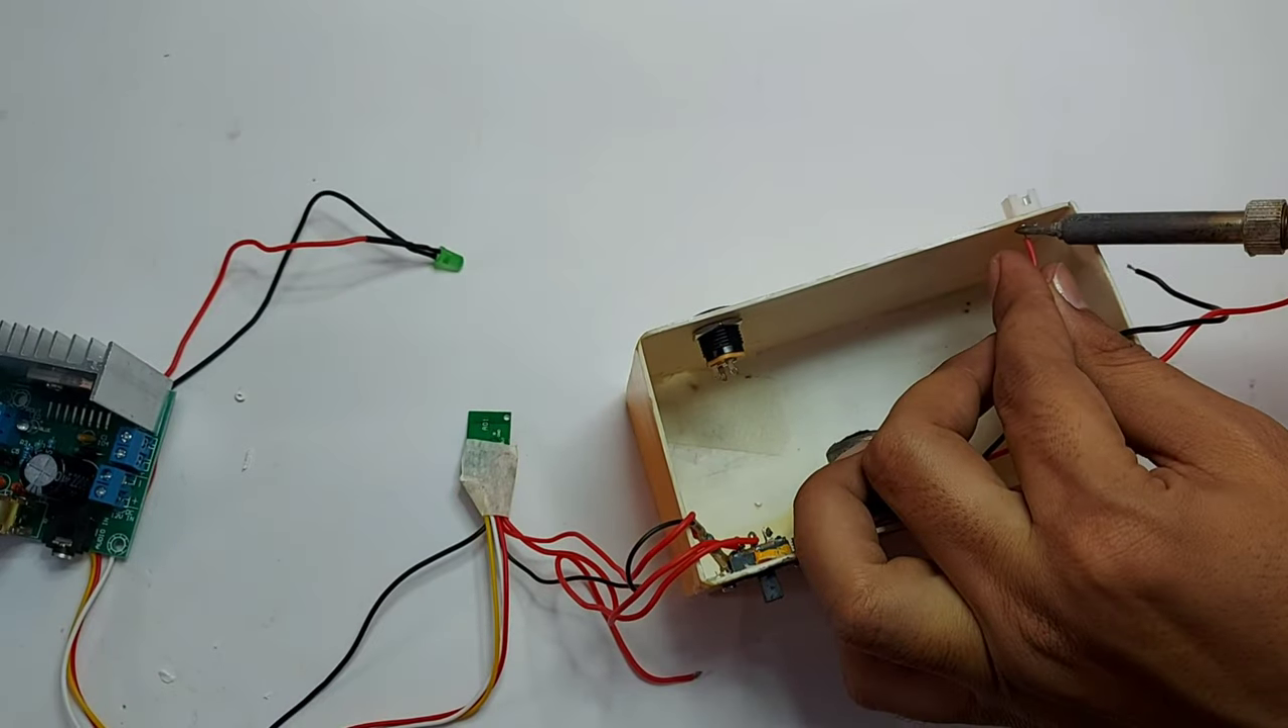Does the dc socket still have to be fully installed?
No.